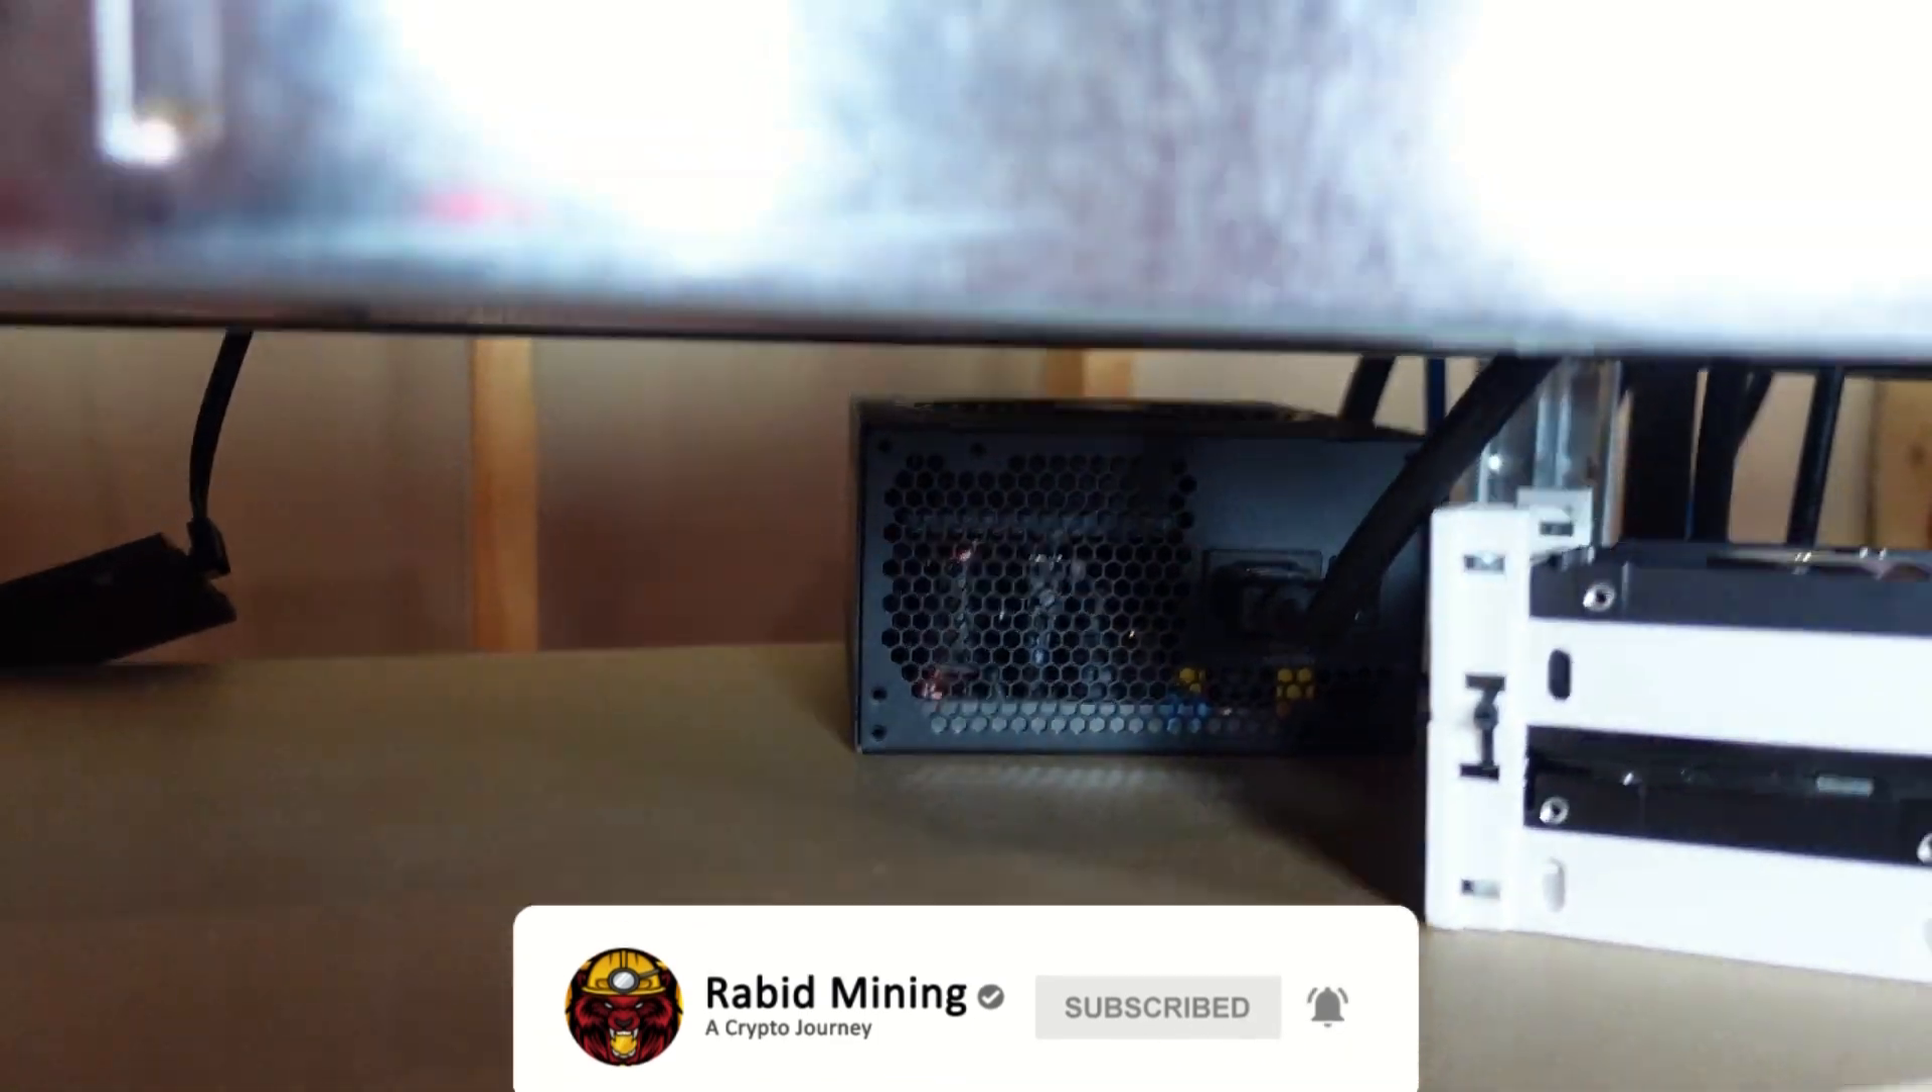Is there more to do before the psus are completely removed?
Yes.